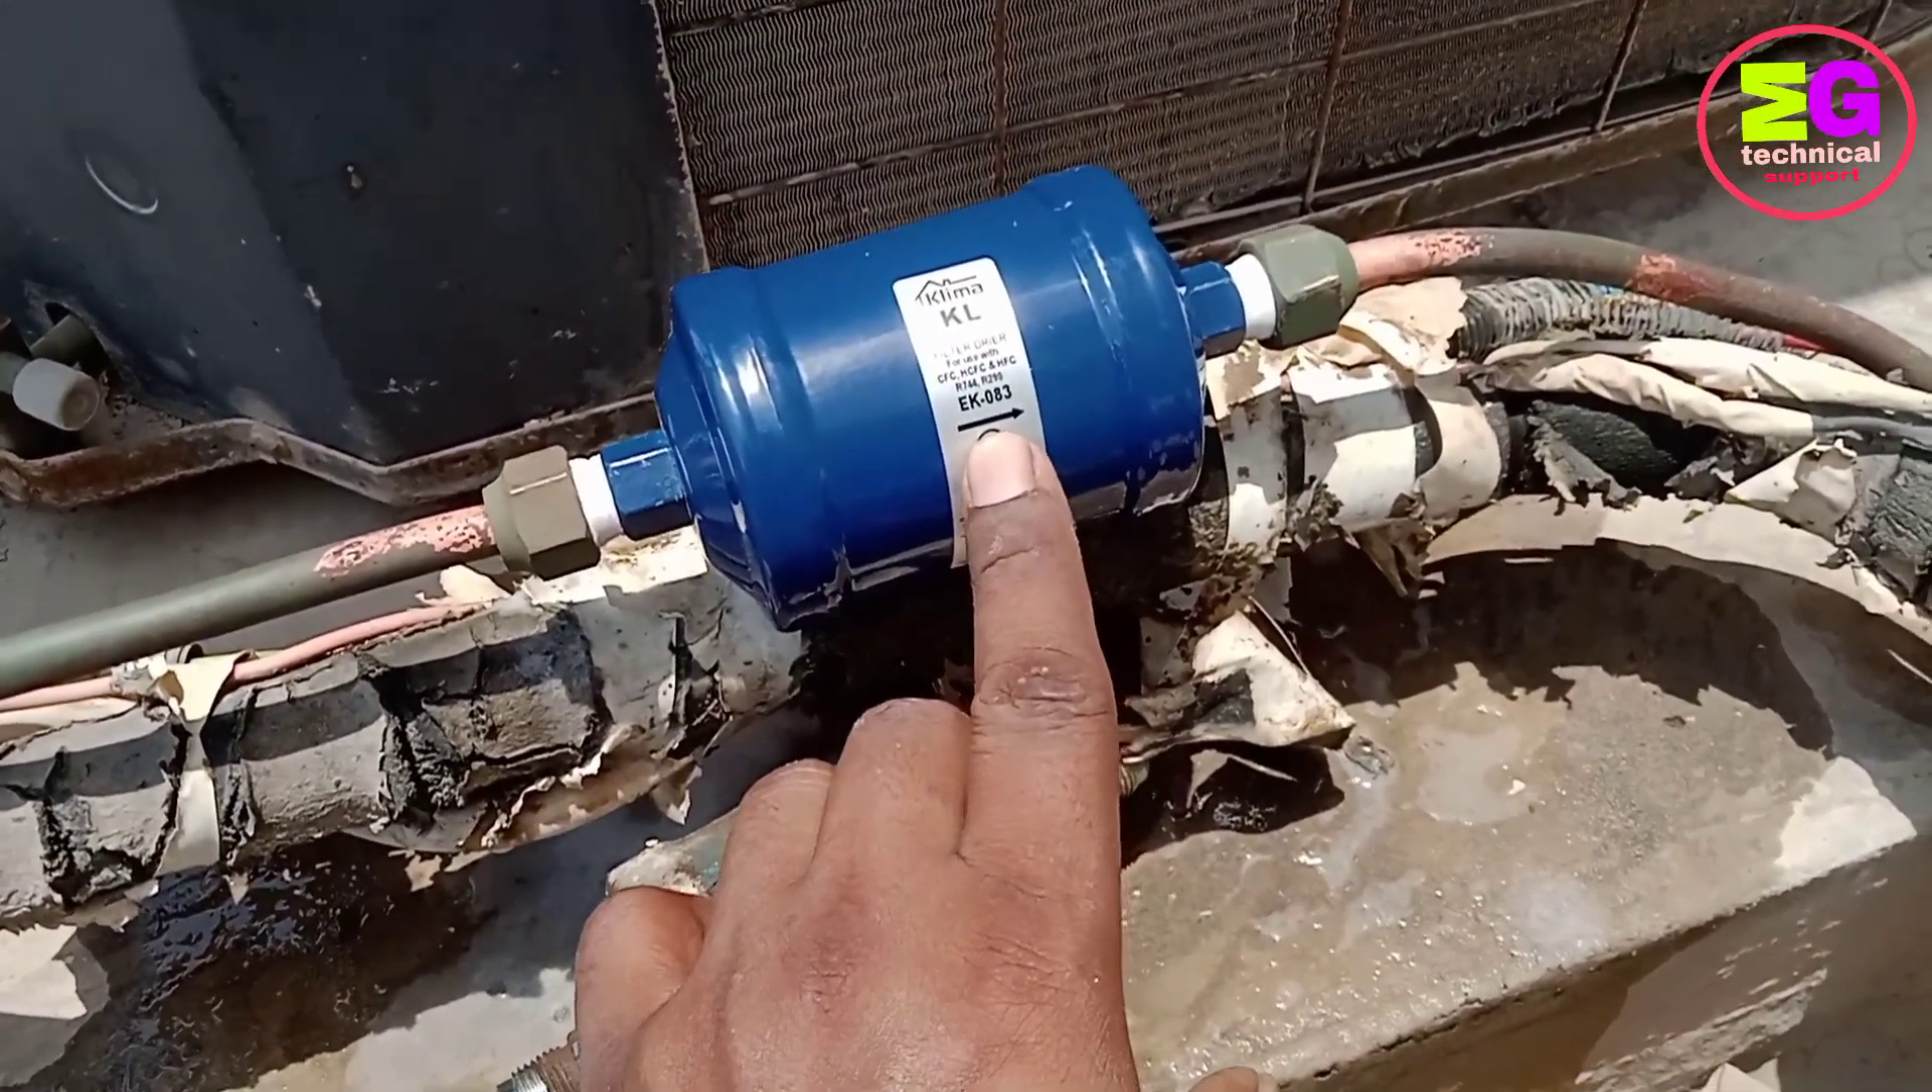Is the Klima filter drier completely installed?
Yes.